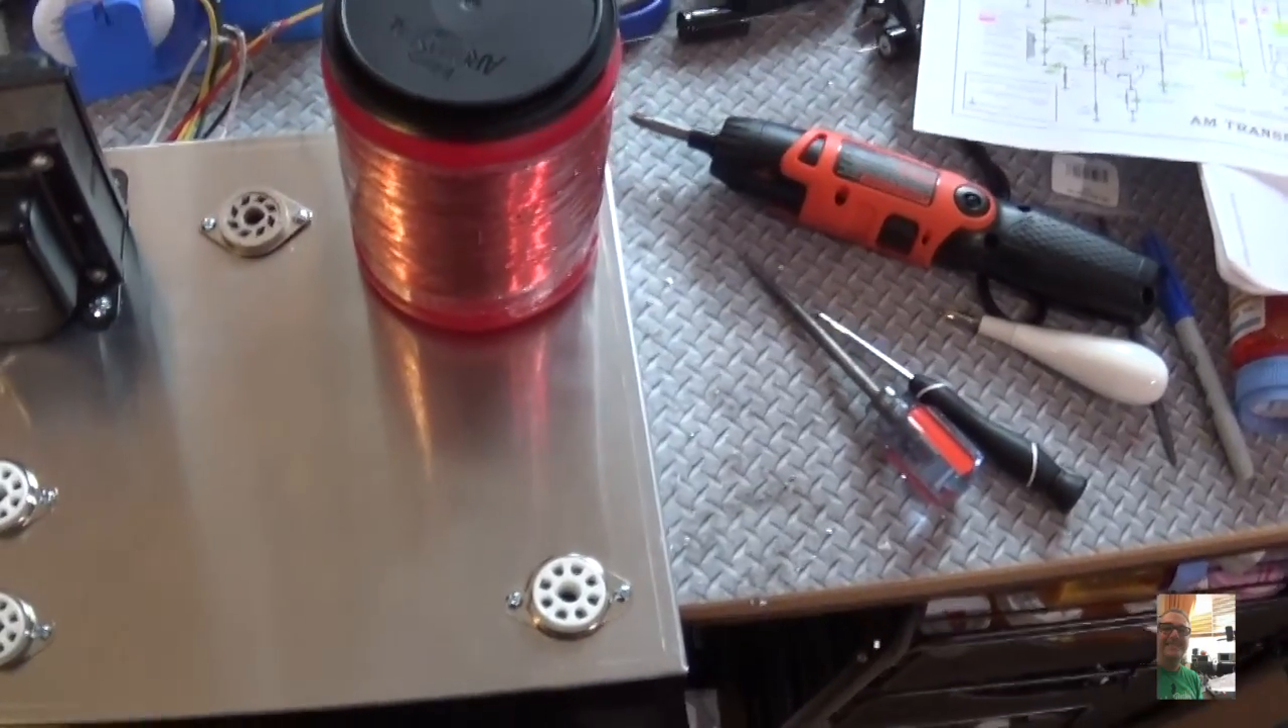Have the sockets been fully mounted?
Yes.